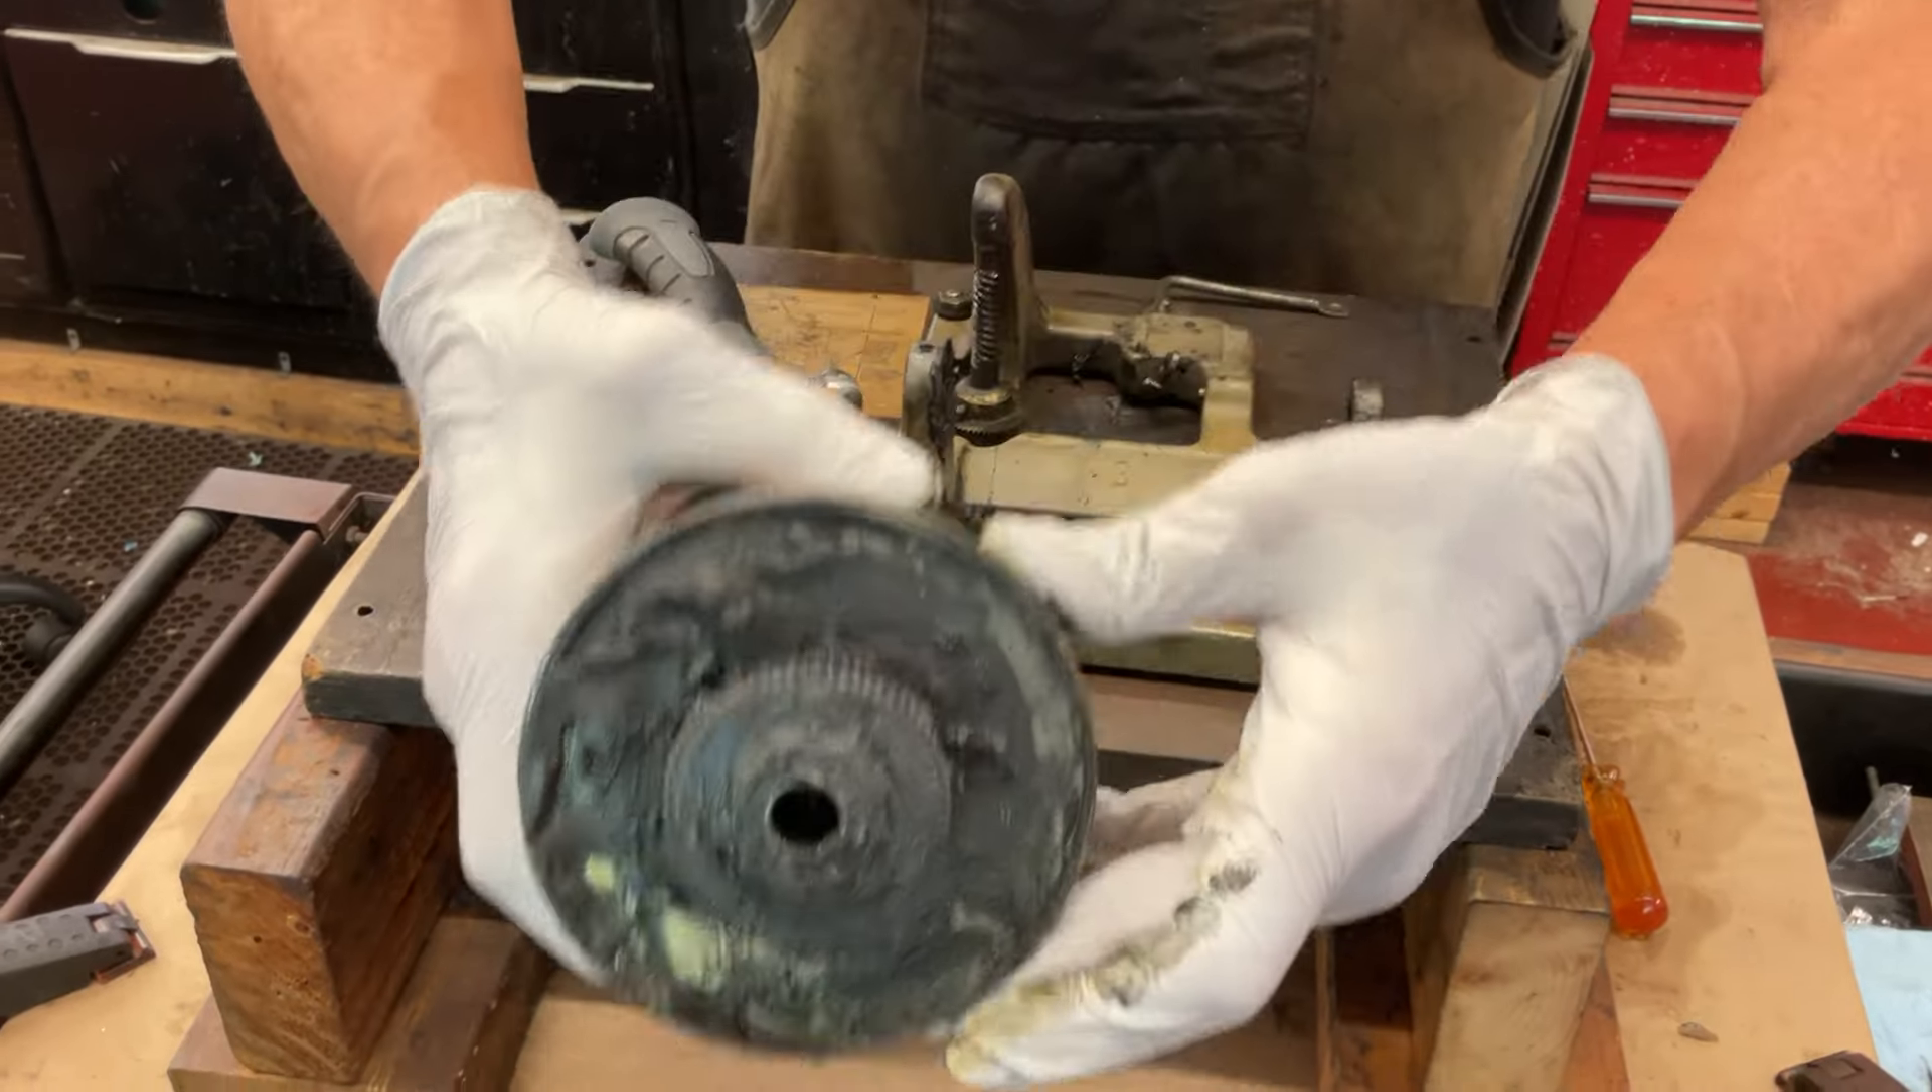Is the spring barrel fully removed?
Yes.